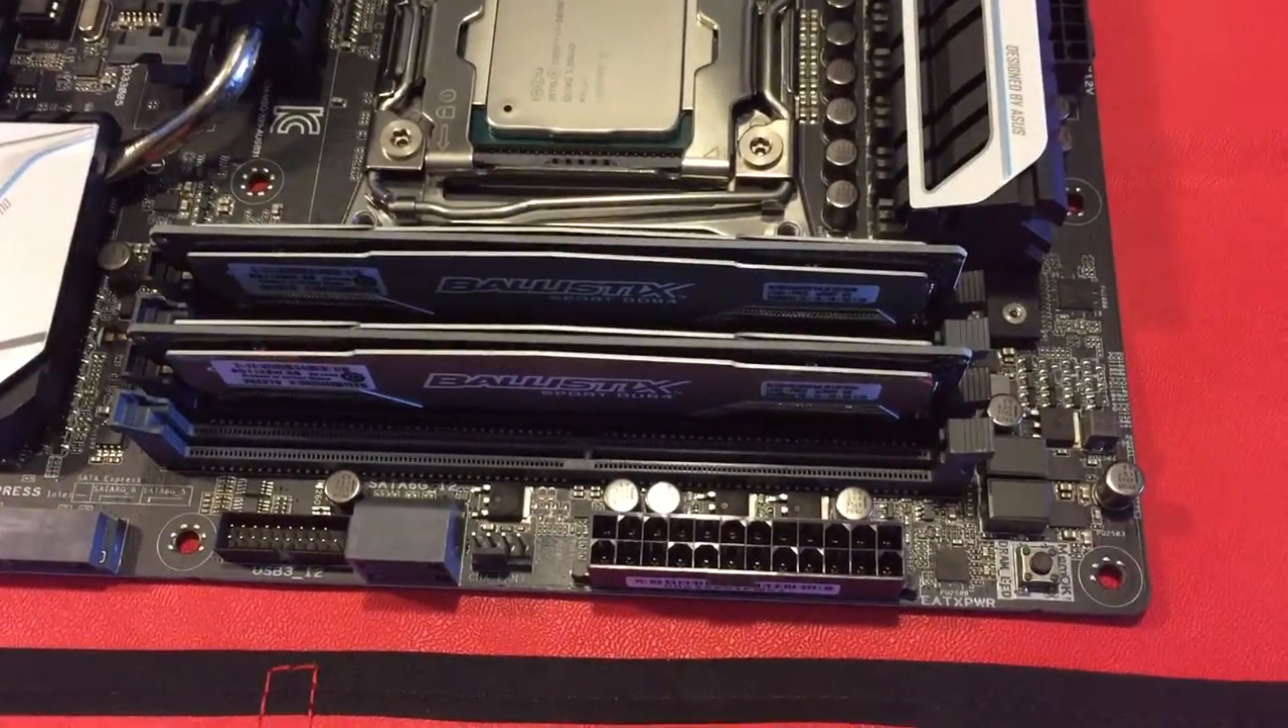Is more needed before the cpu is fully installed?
No.